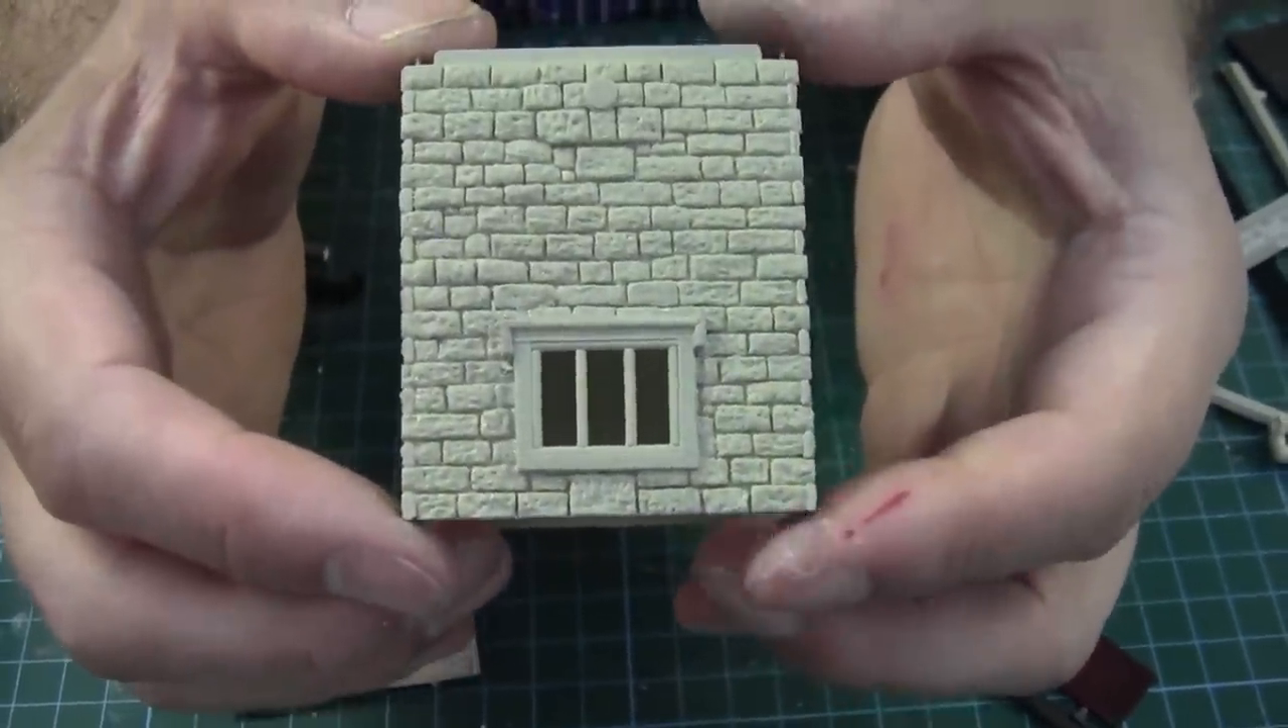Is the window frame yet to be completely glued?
No.